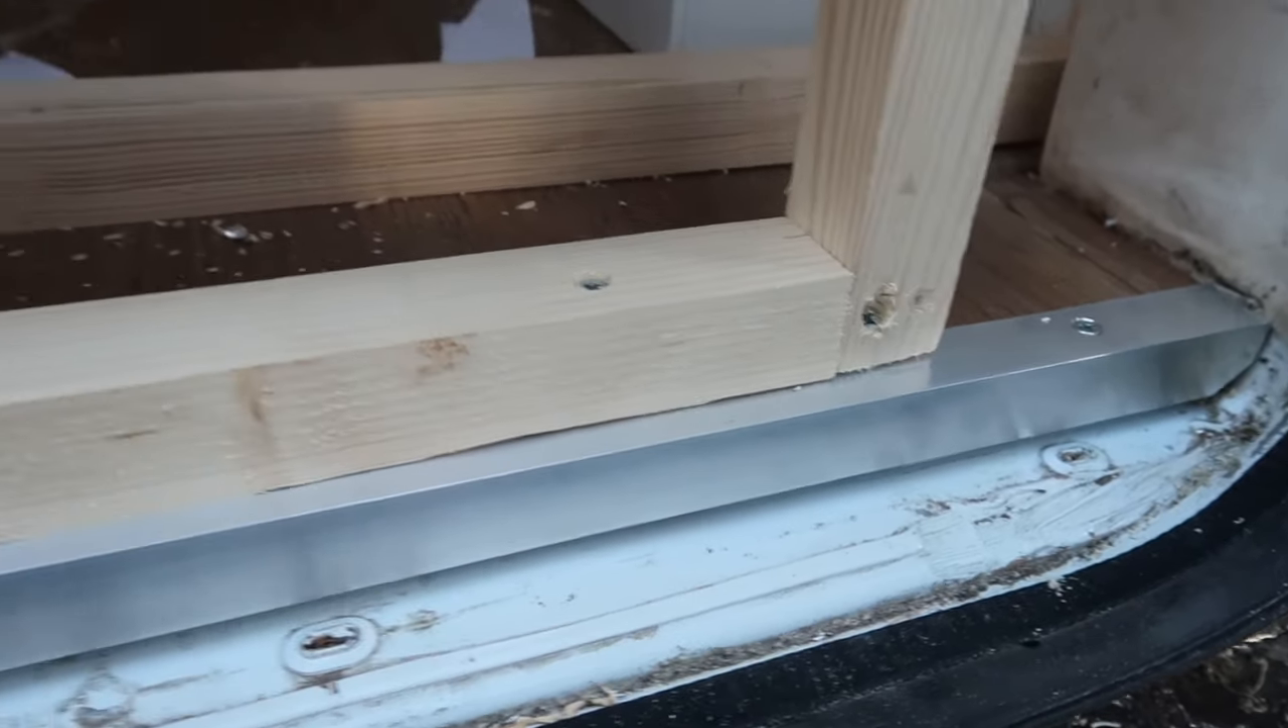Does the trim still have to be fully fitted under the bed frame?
No.